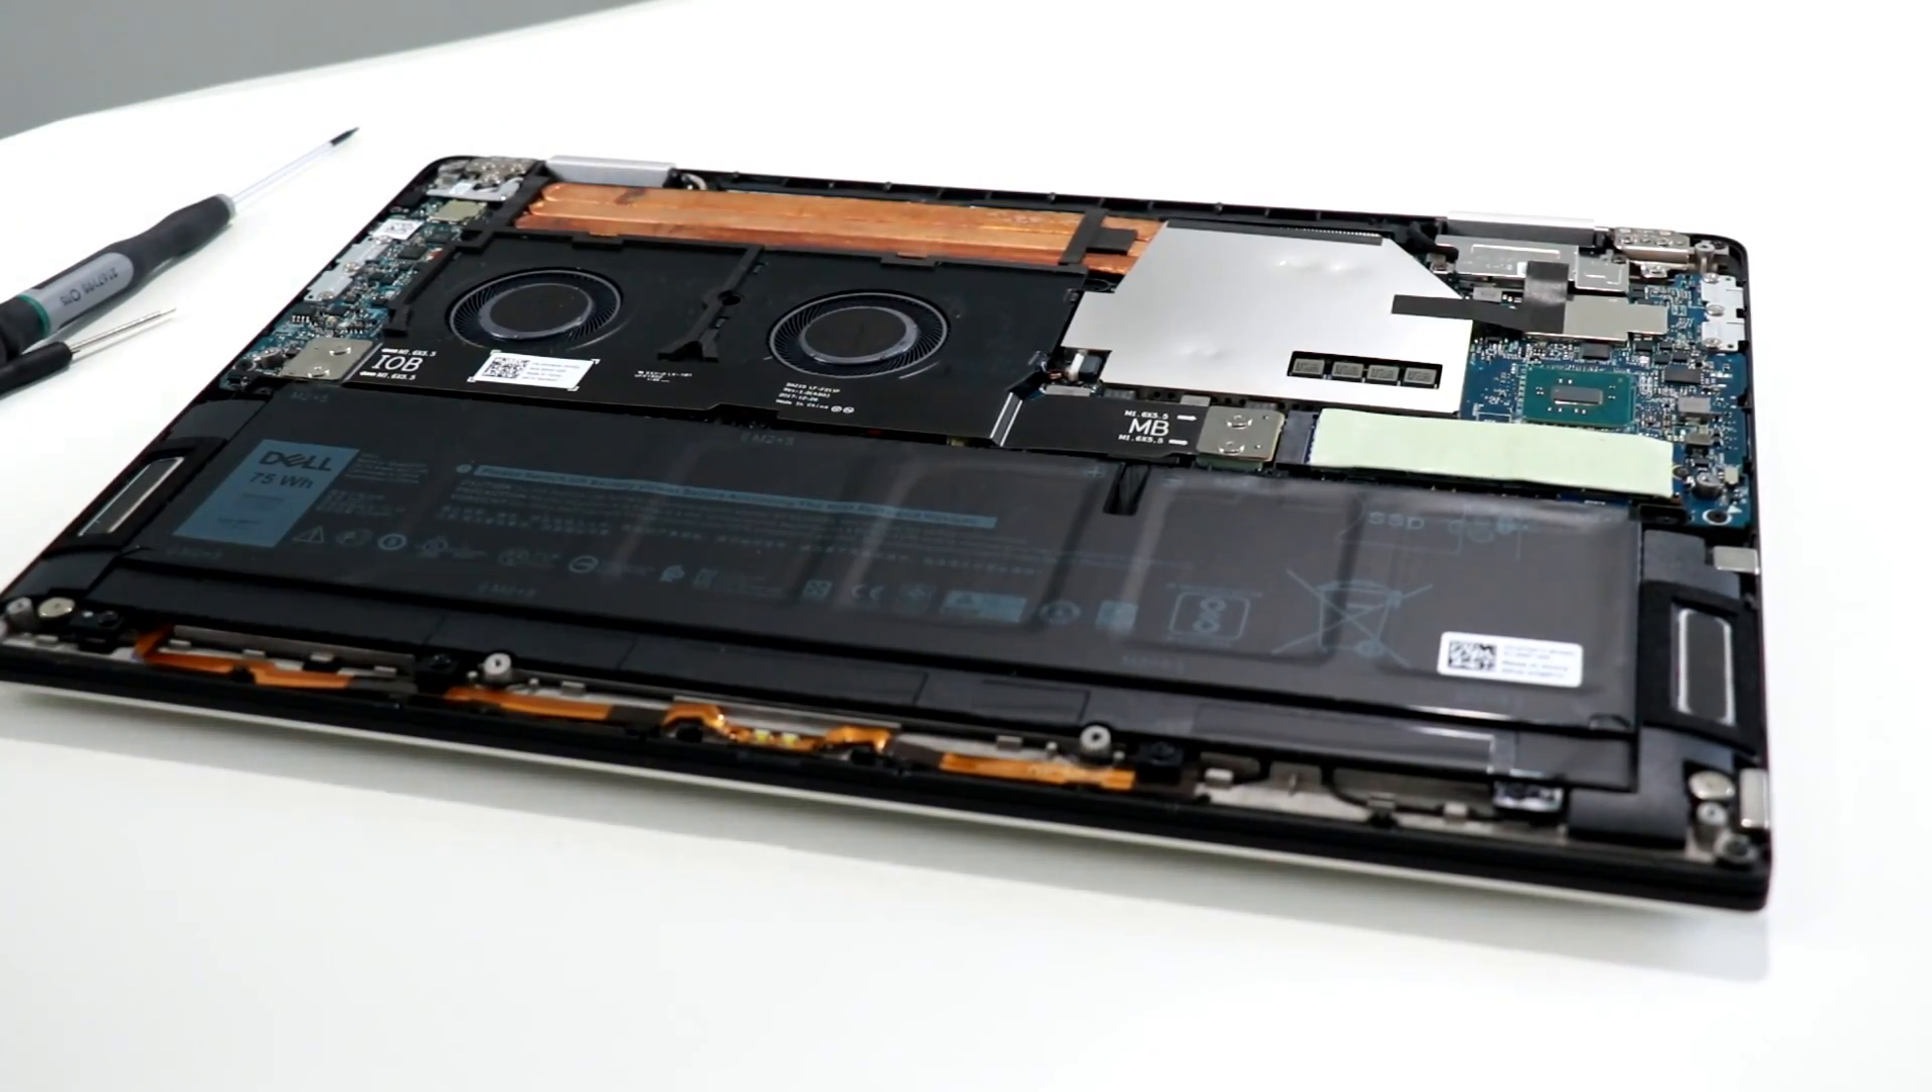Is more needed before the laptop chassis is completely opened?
No.